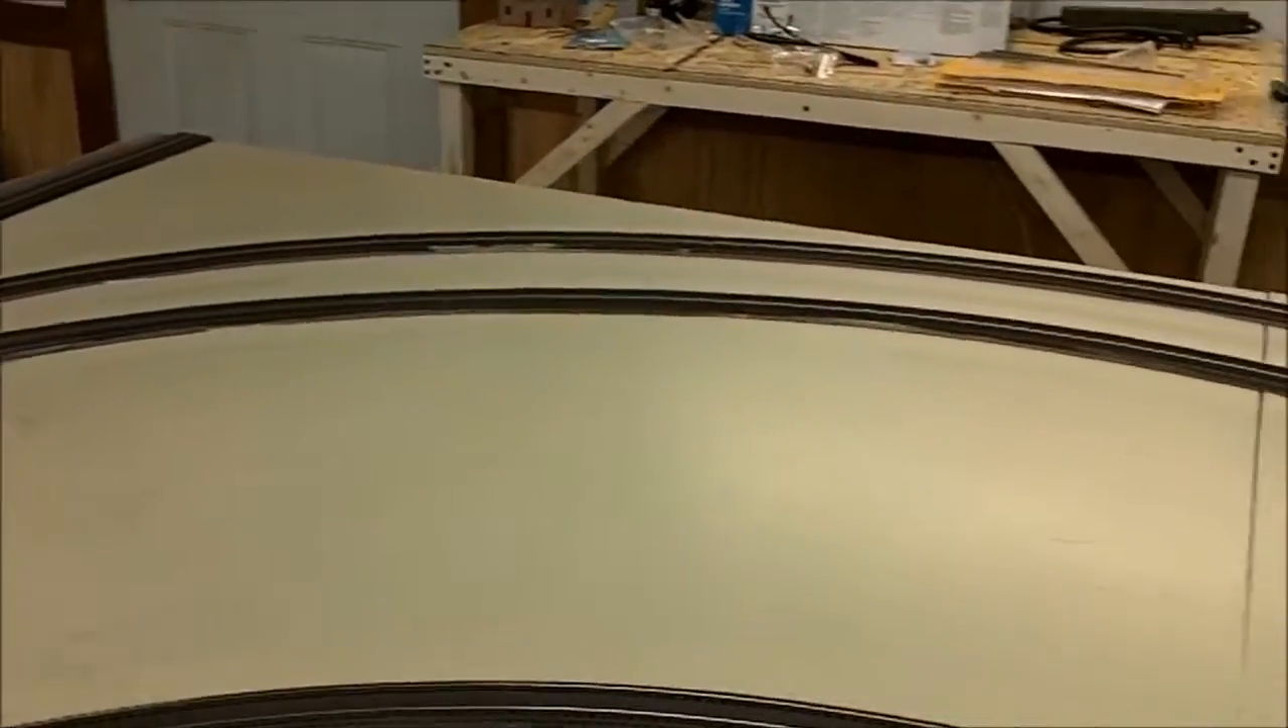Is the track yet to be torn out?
Yes.